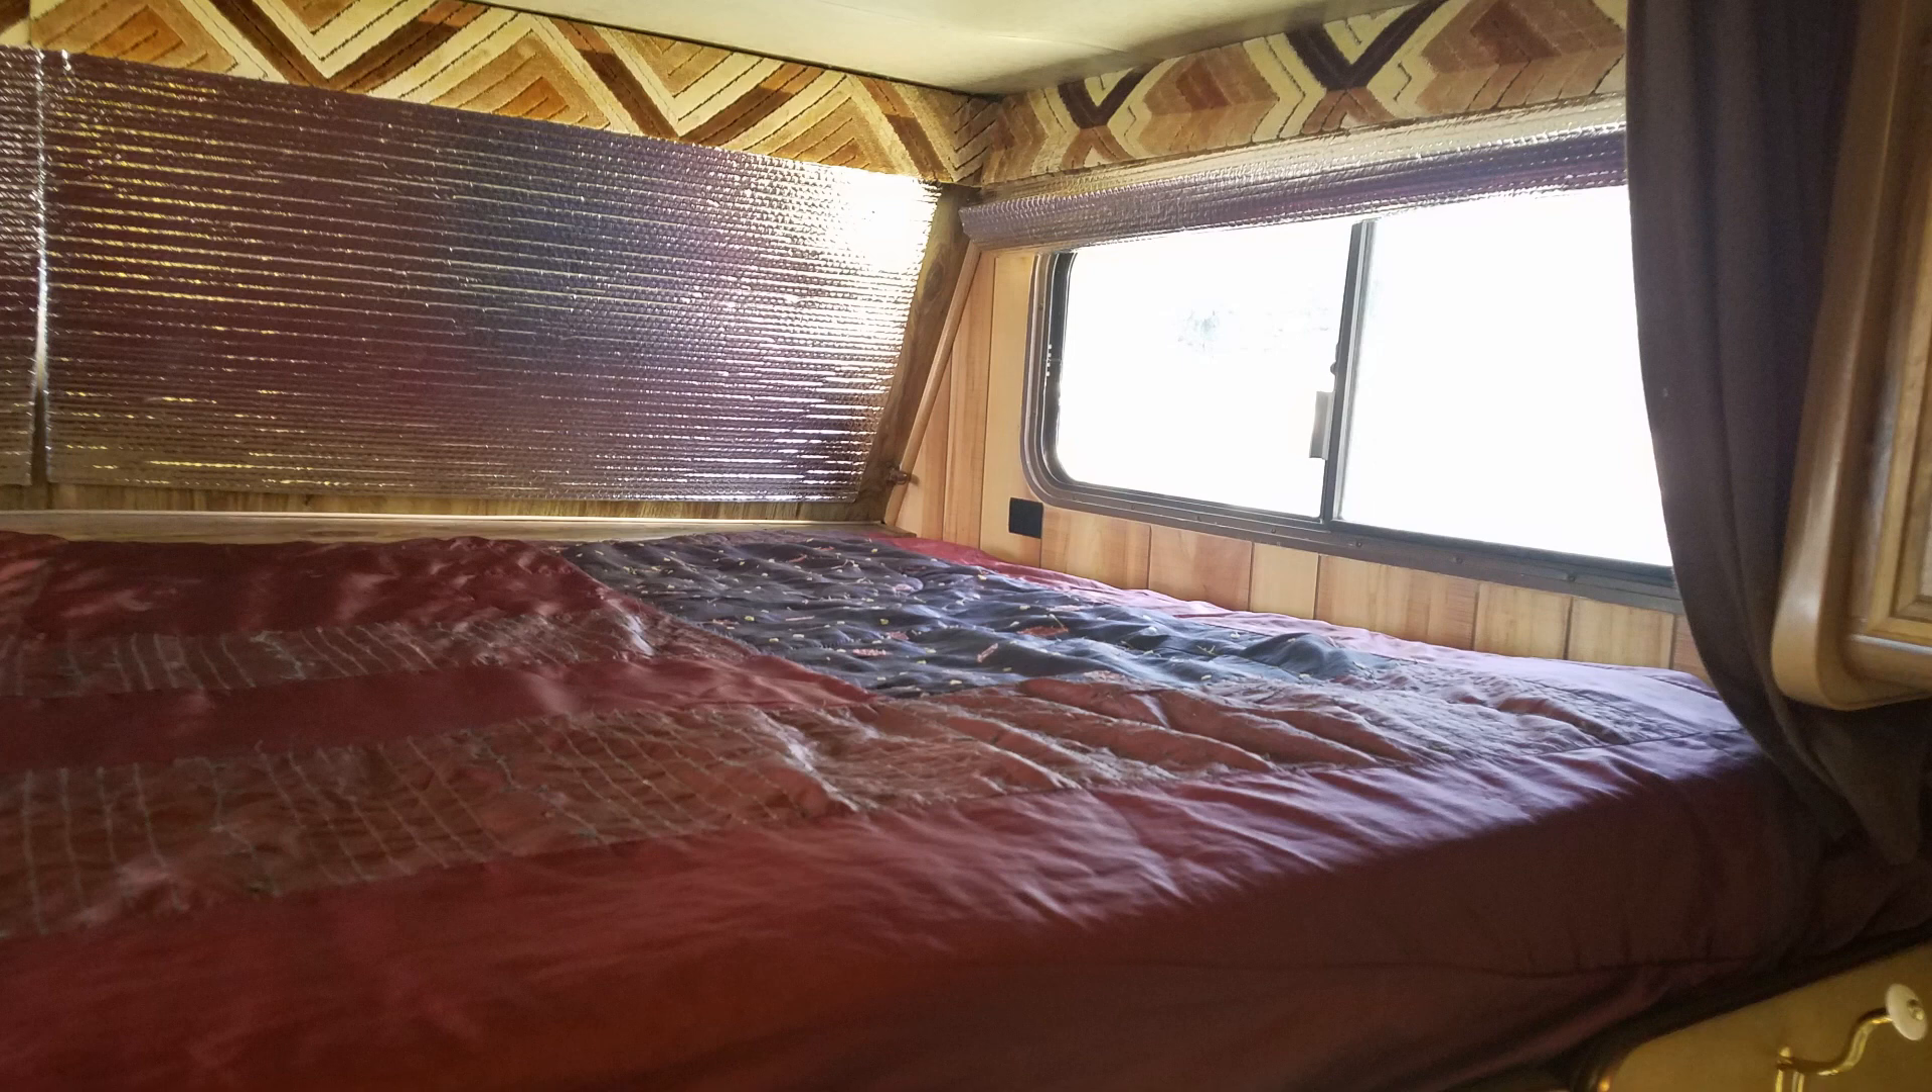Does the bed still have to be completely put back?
No.